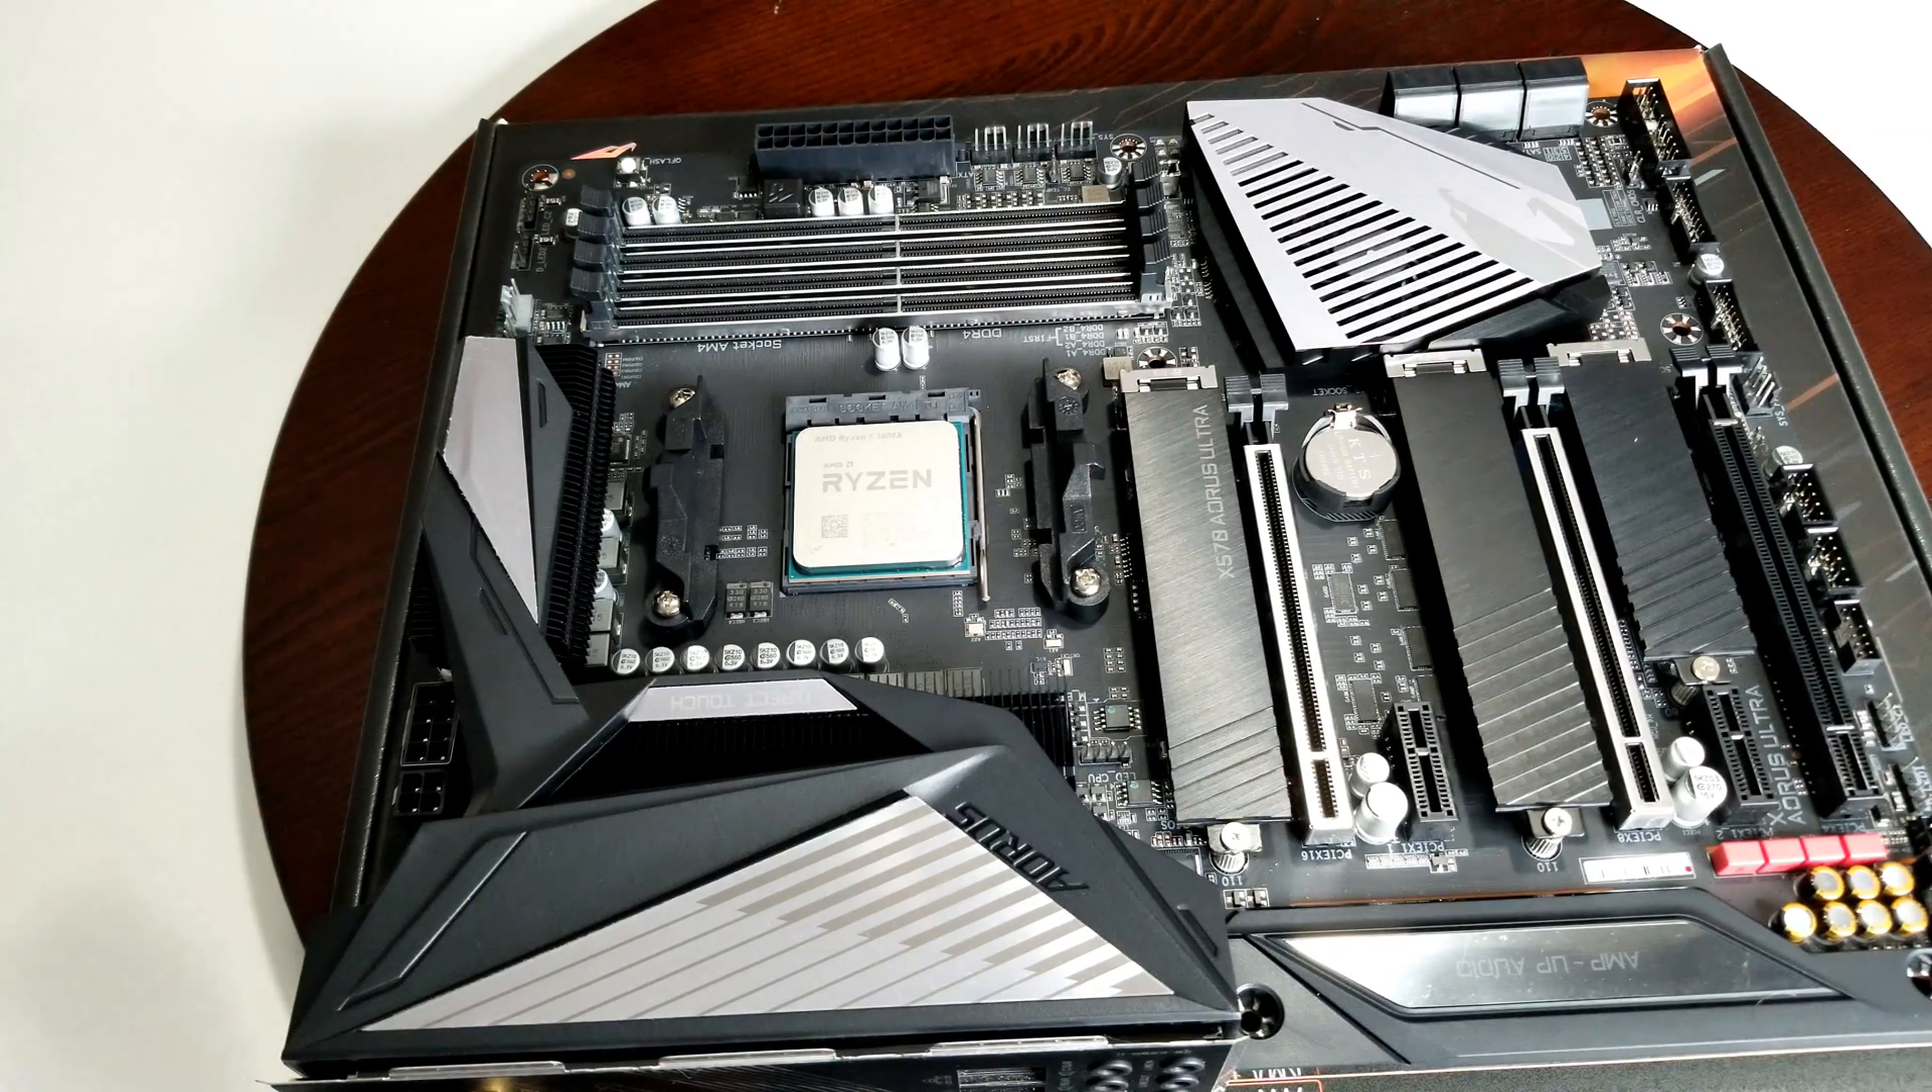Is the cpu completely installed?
Yes.